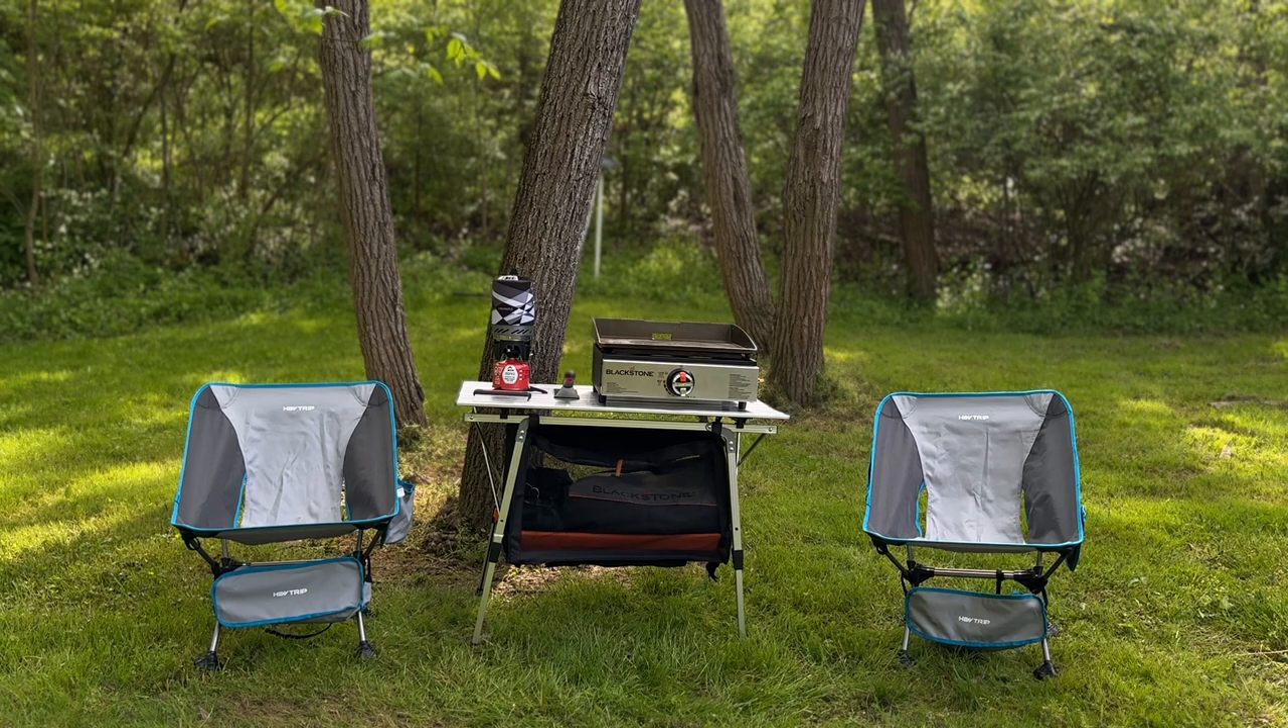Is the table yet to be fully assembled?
No.